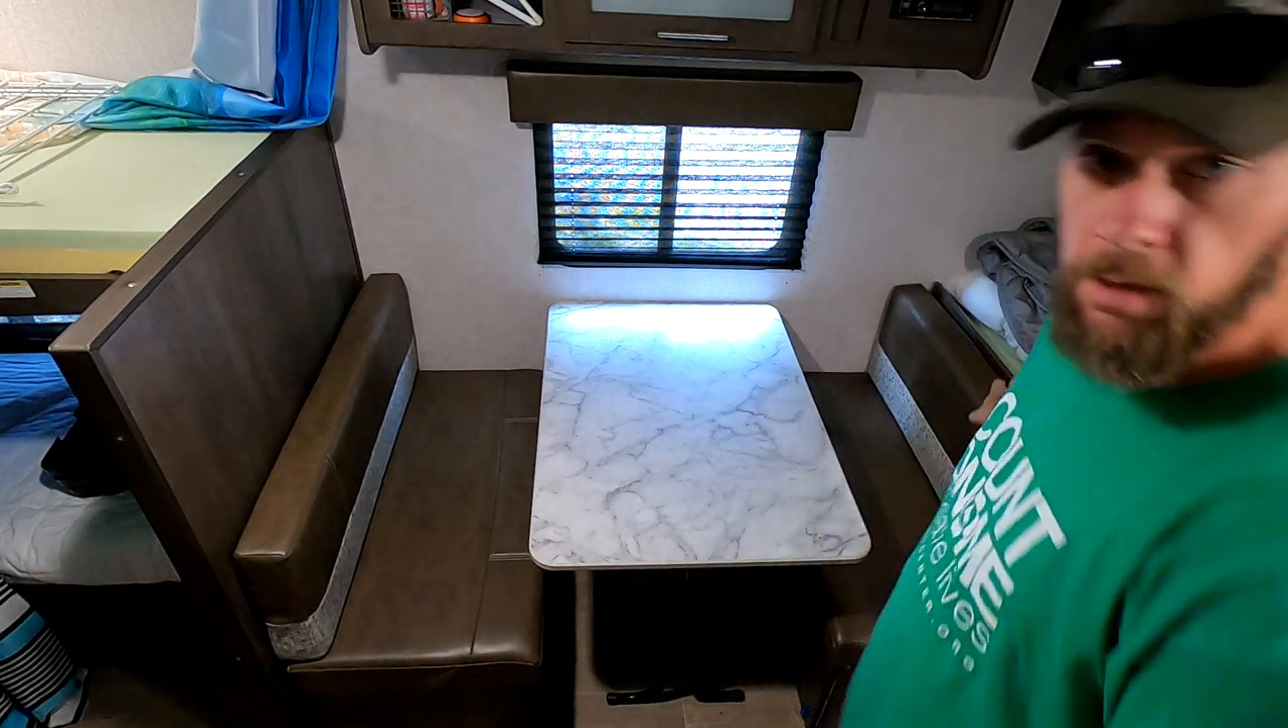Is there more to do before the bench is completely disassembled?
Yes.